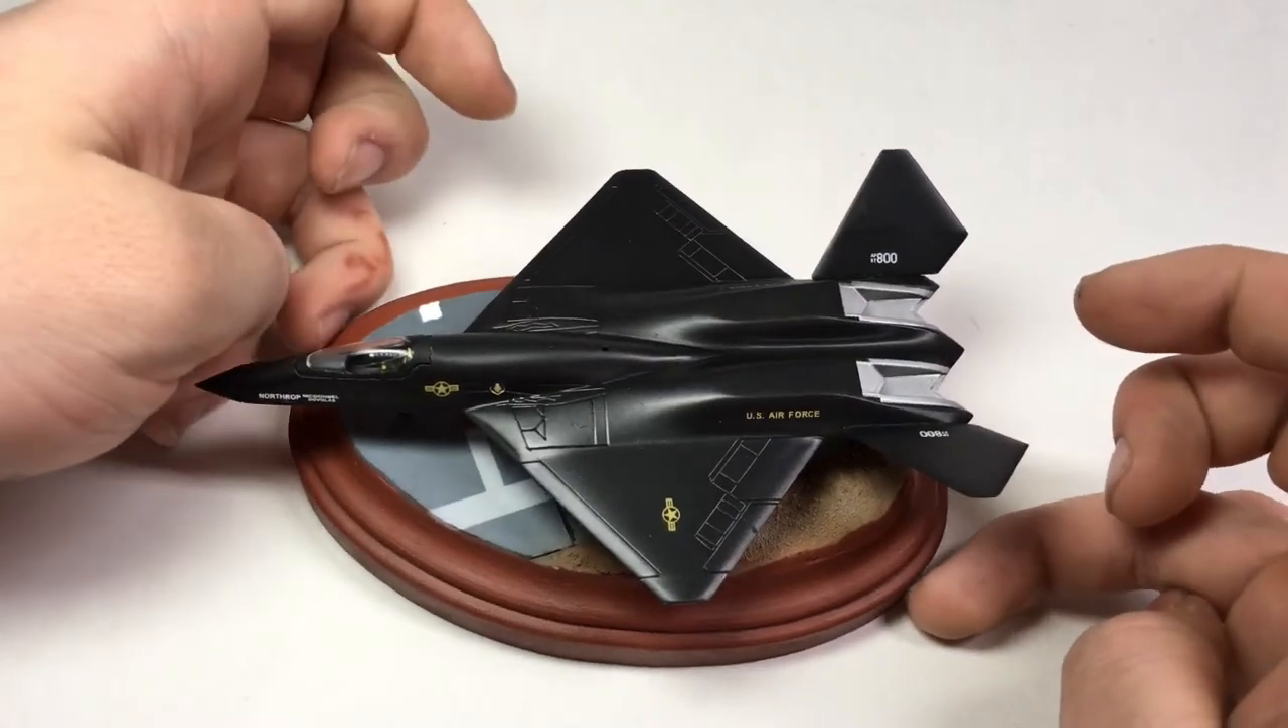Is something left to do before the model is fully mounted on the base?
No.